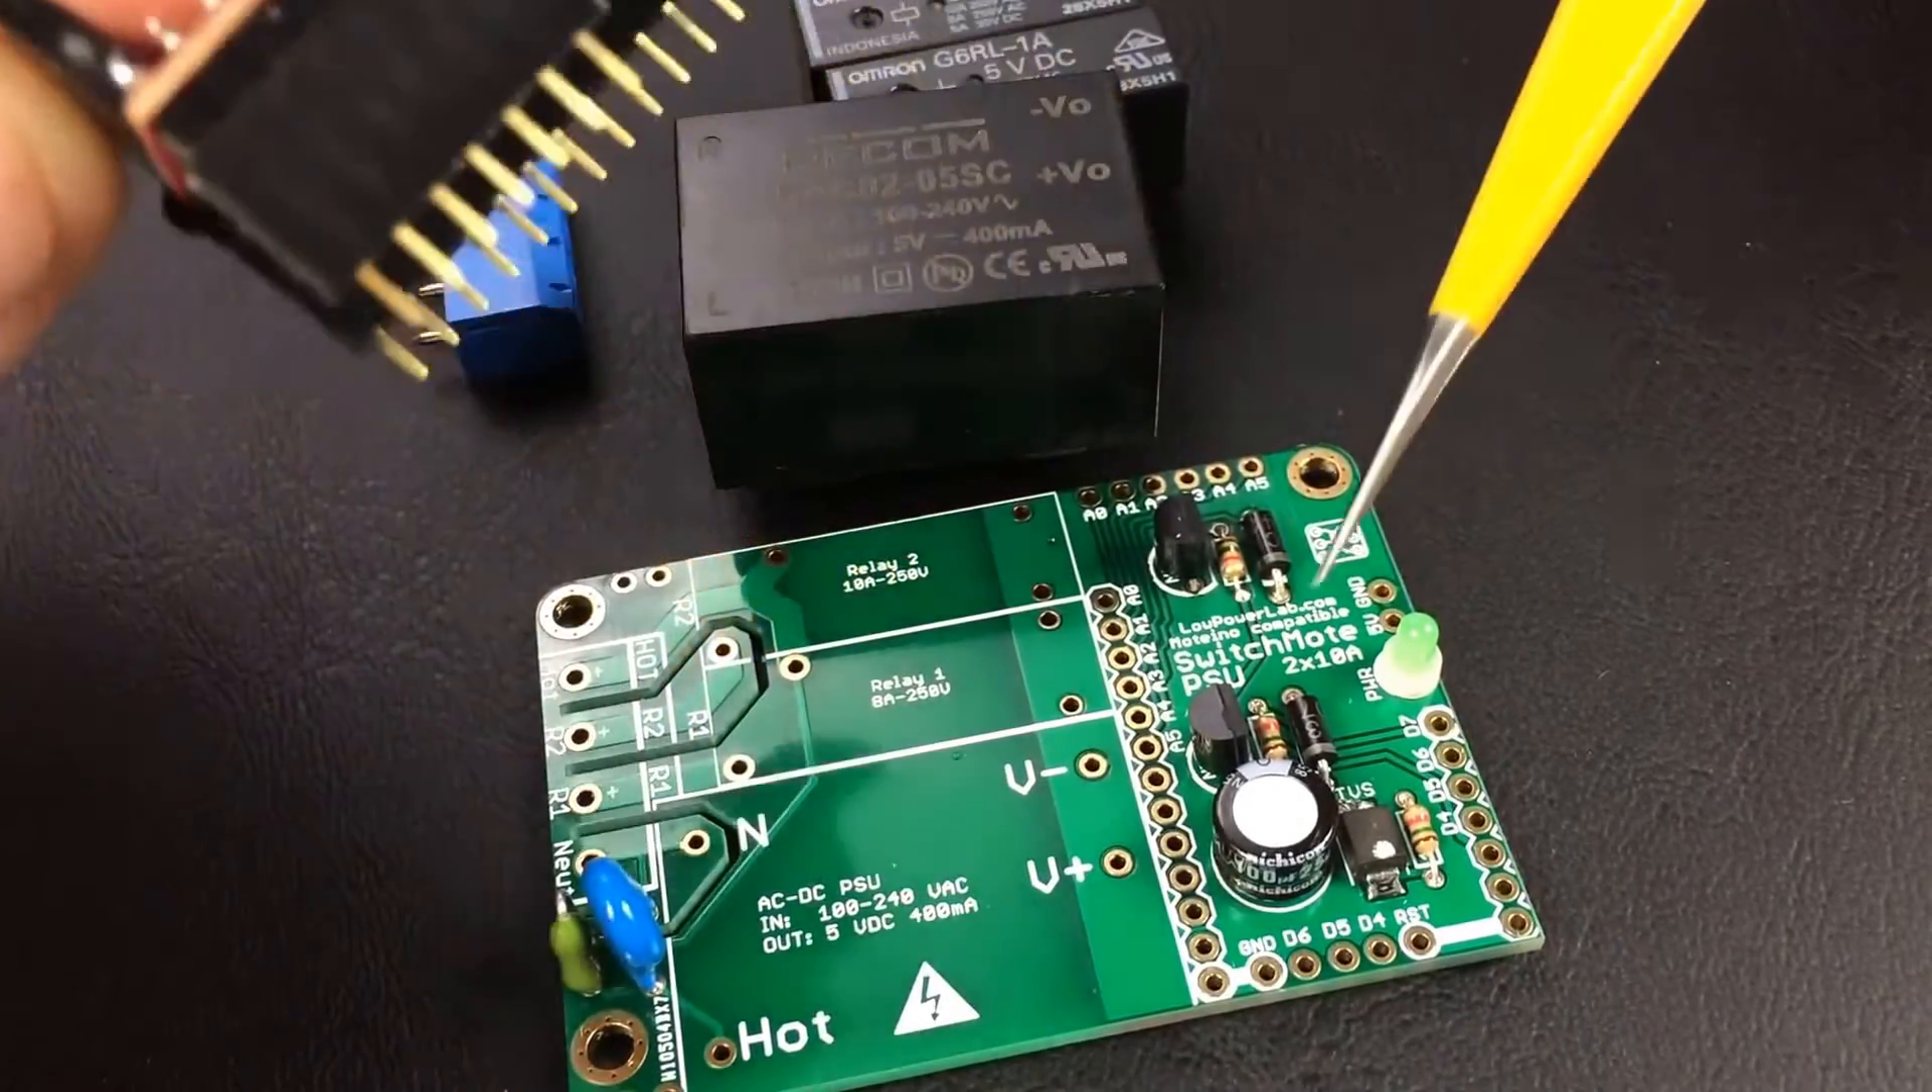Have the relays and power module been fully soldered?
No.